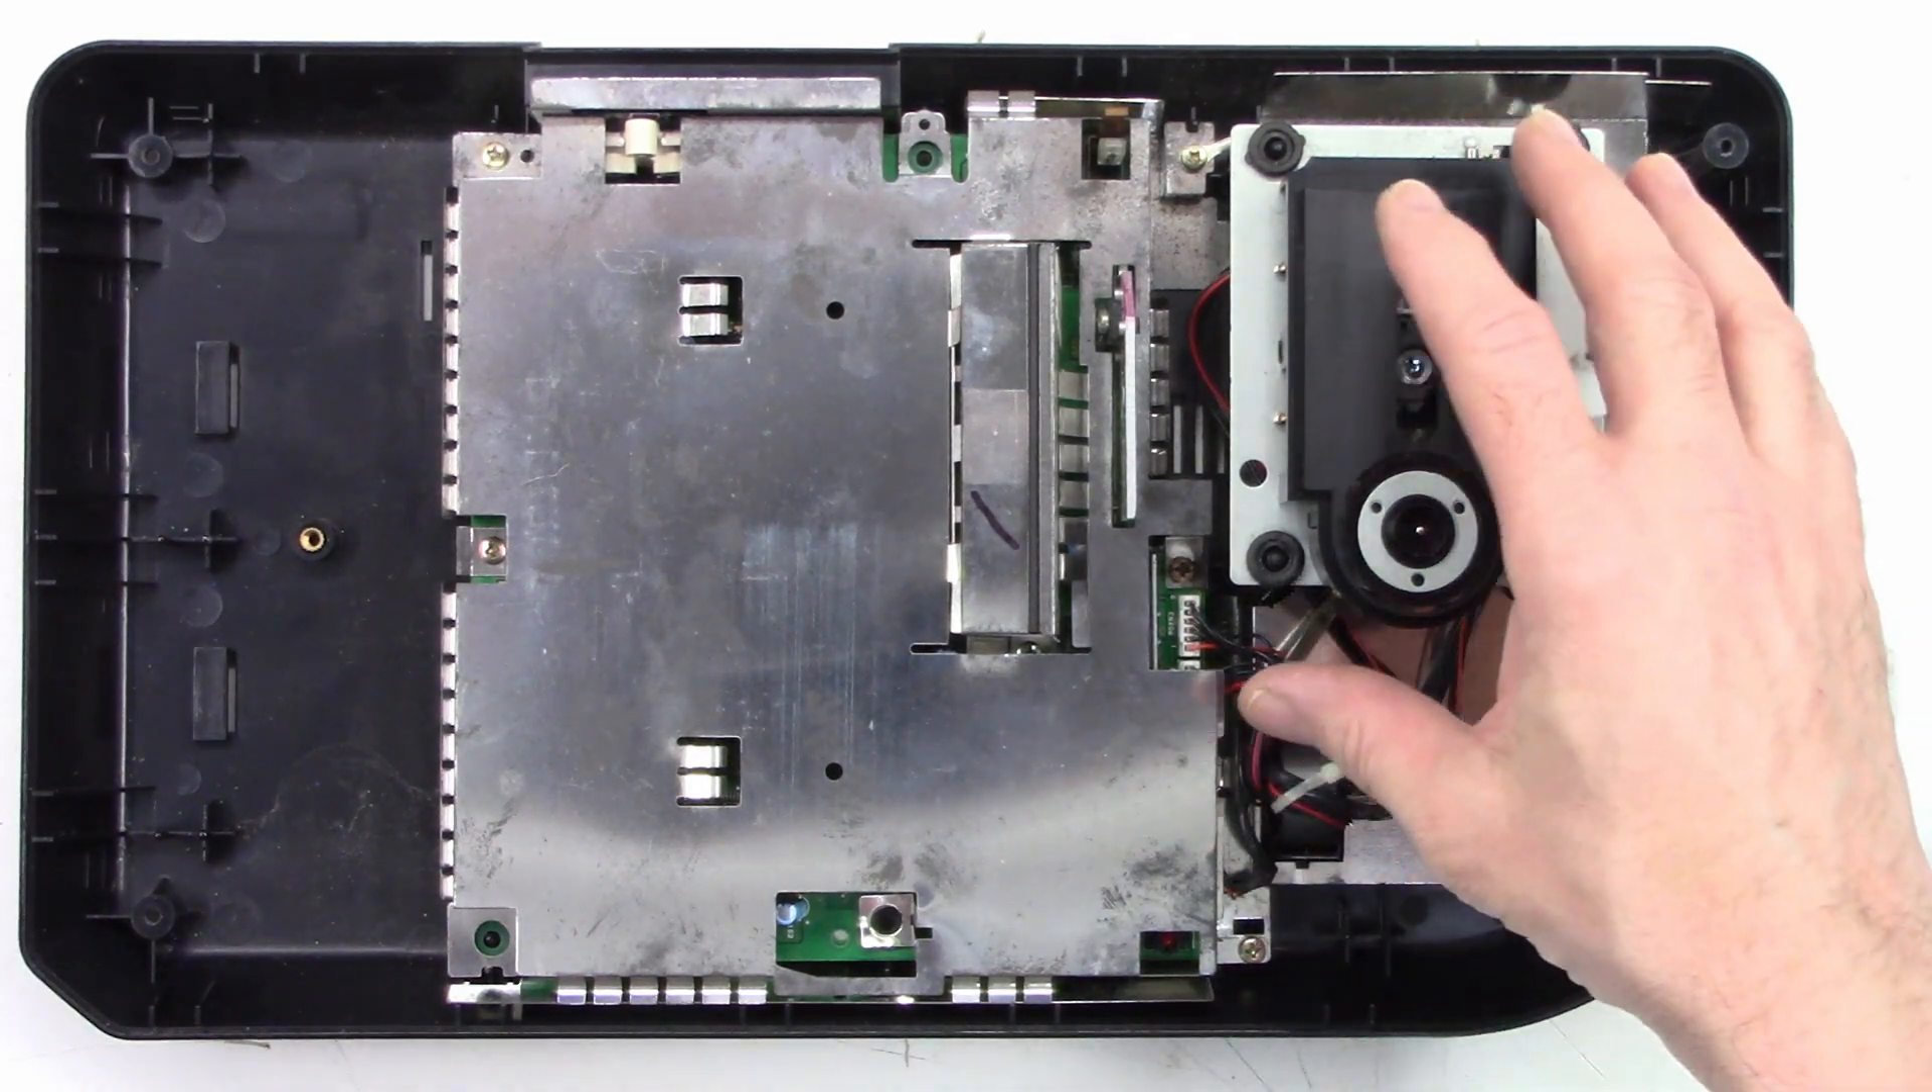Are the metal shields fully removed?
No.